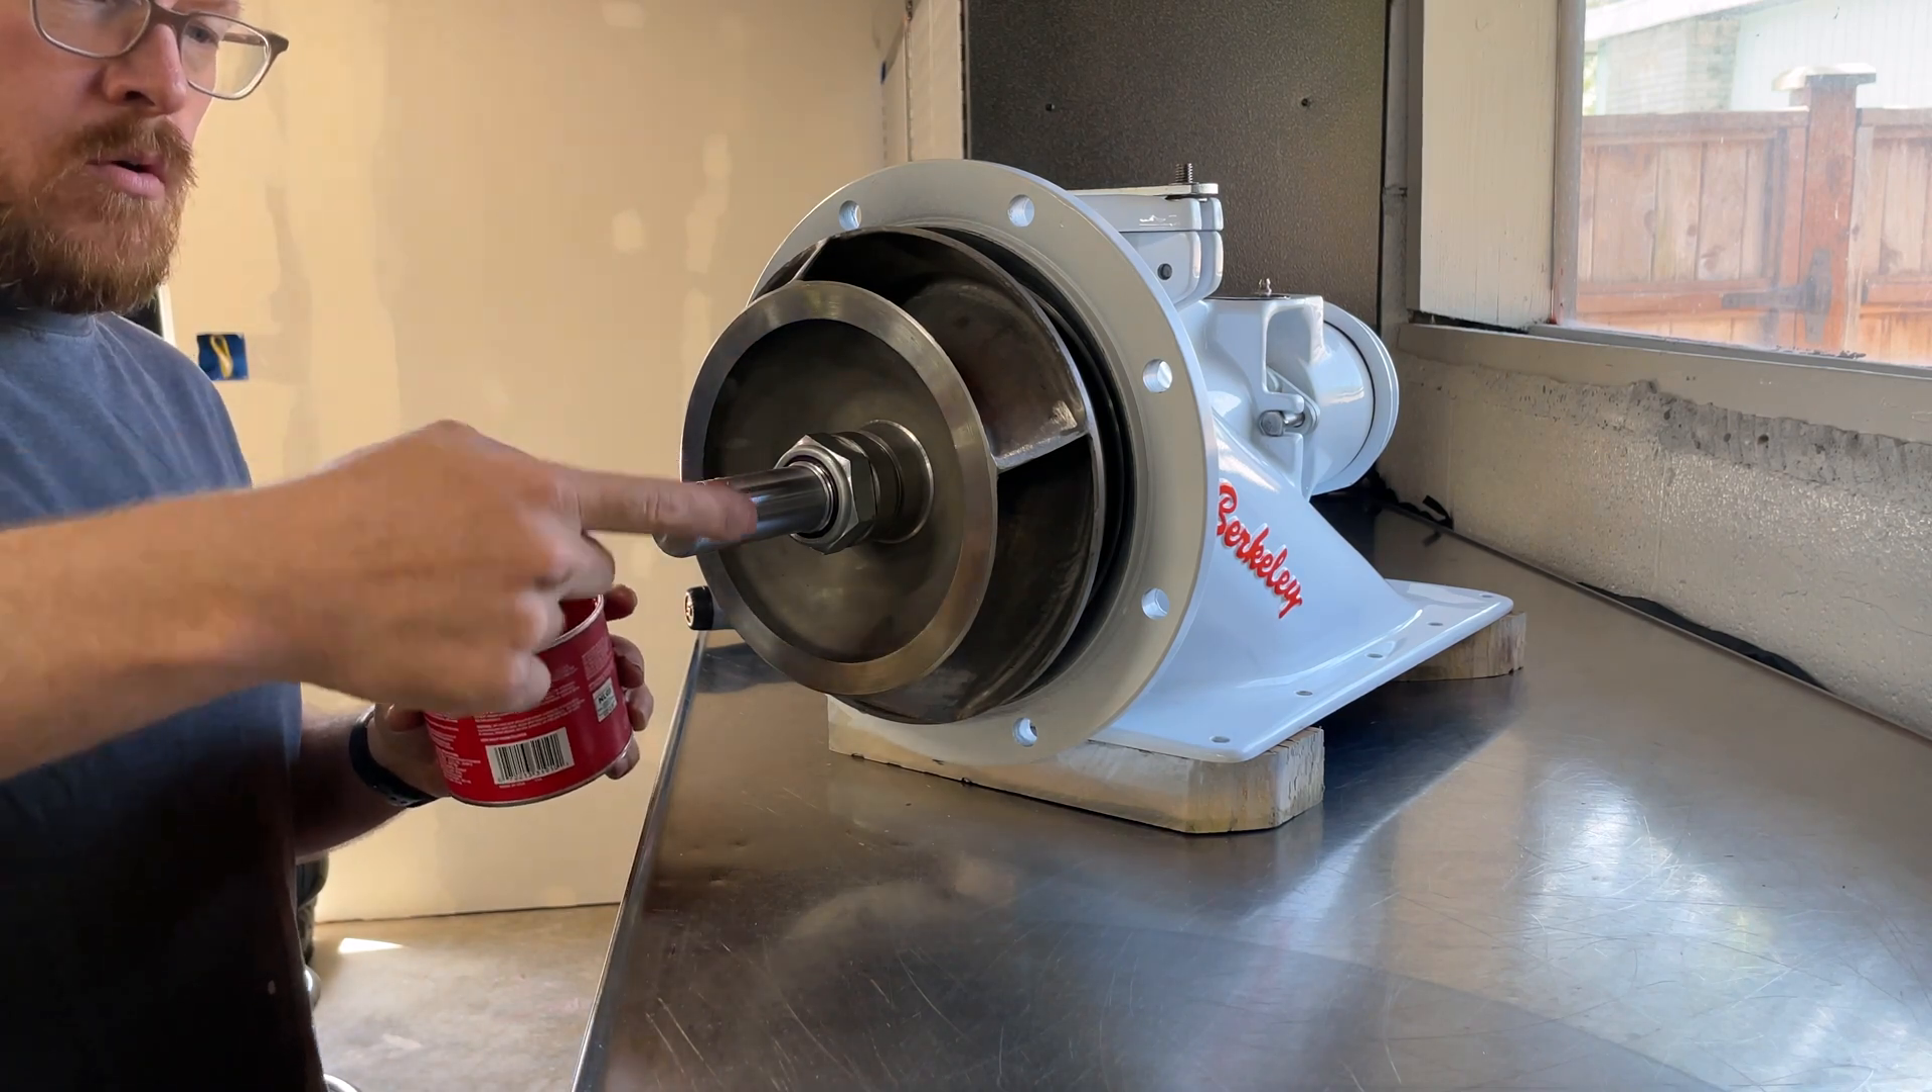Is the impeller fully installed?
Yes.